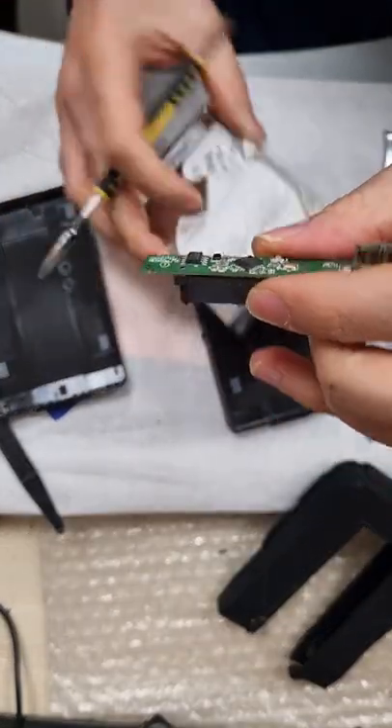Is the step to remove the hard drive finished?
Yes.